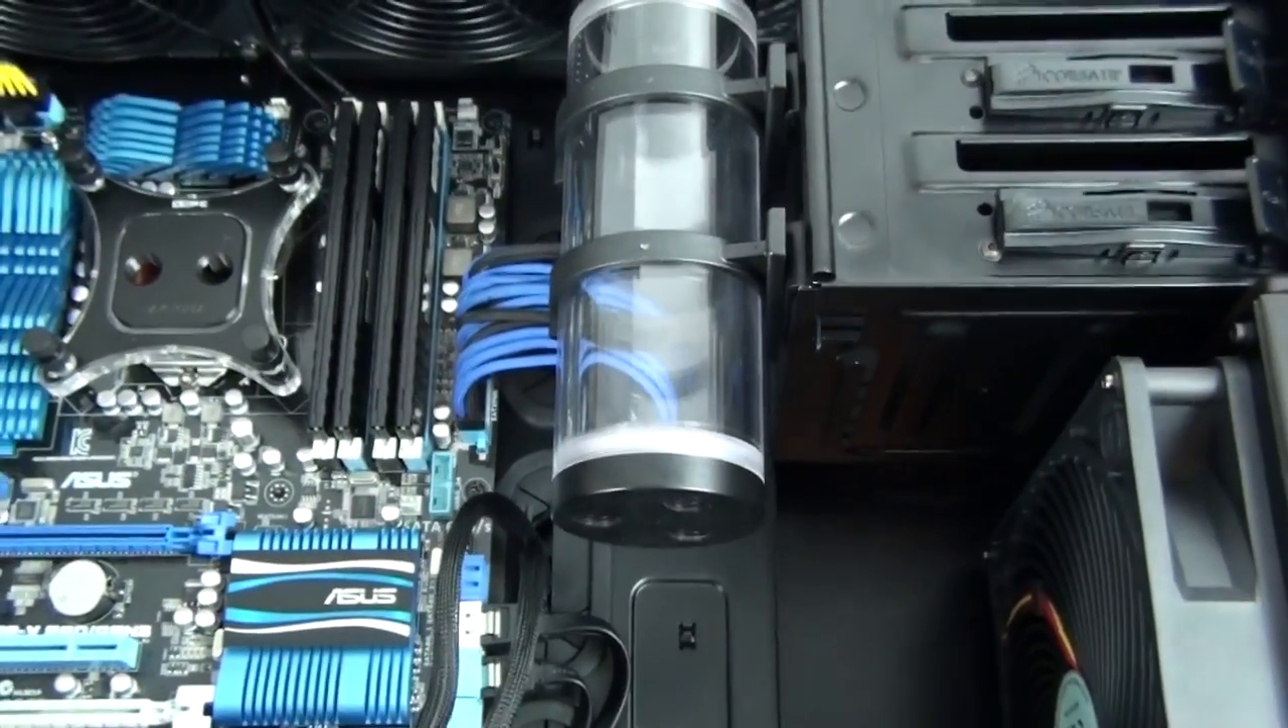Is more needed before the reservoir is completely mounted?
No.